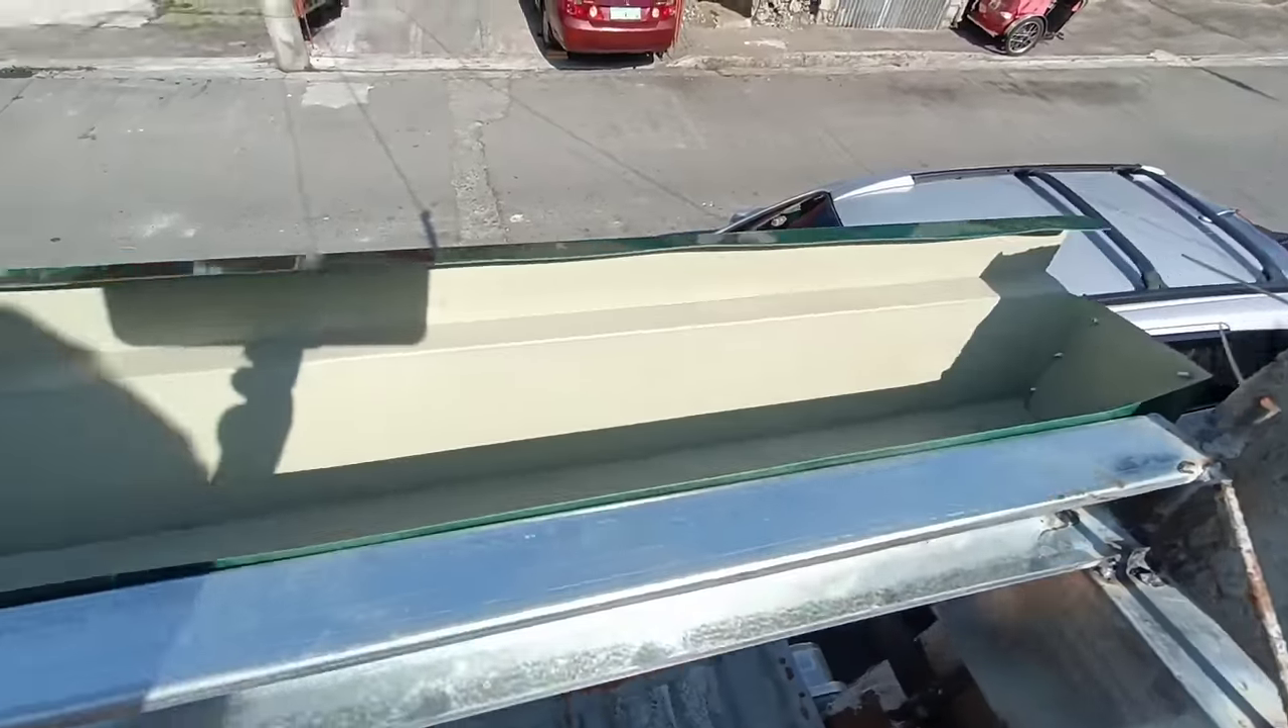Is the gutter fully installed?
Yes.